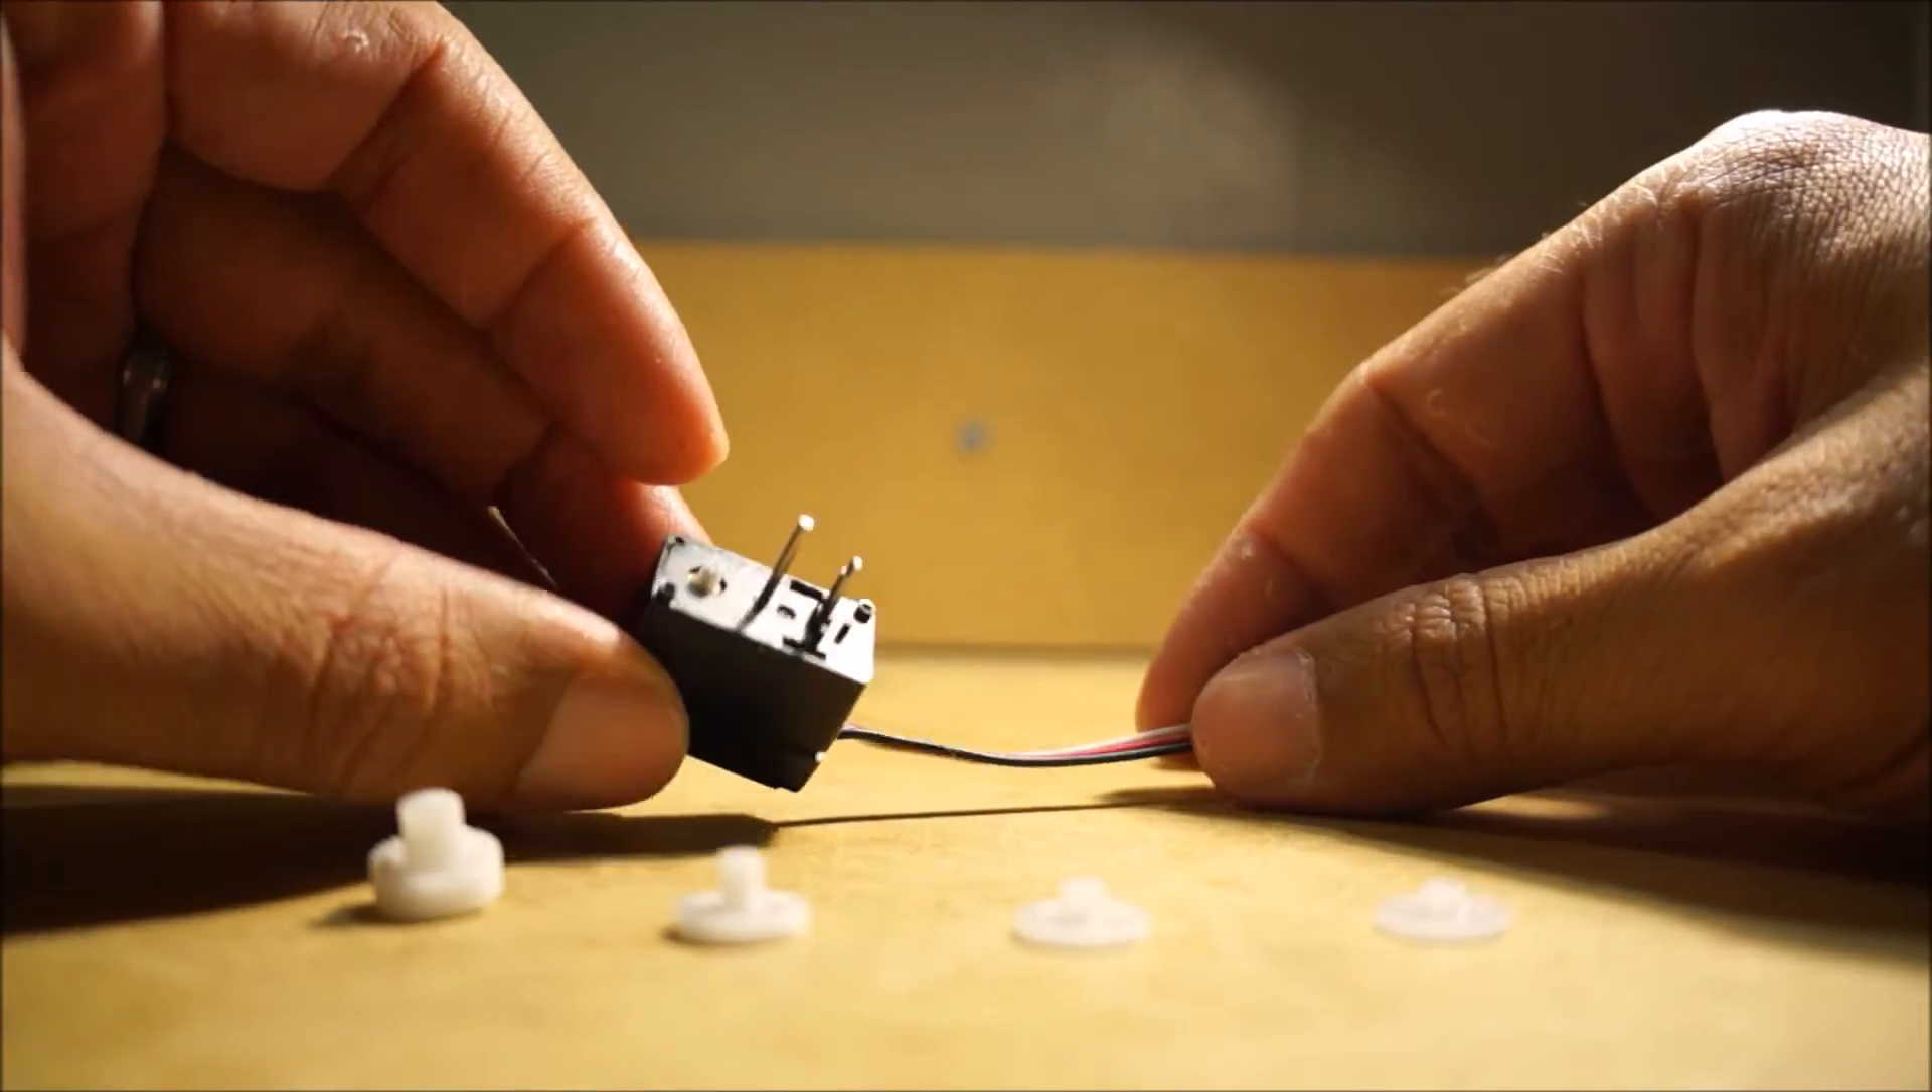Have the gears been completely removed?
Yes.